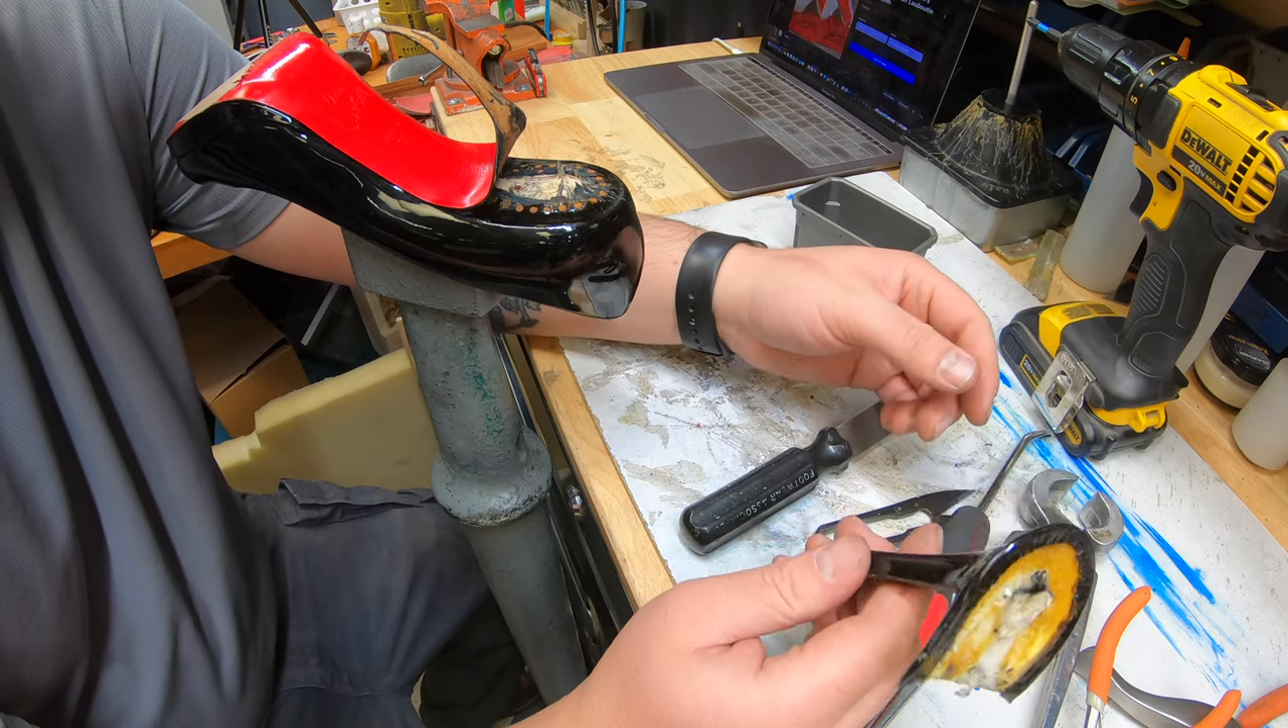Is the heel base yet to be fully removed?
No.